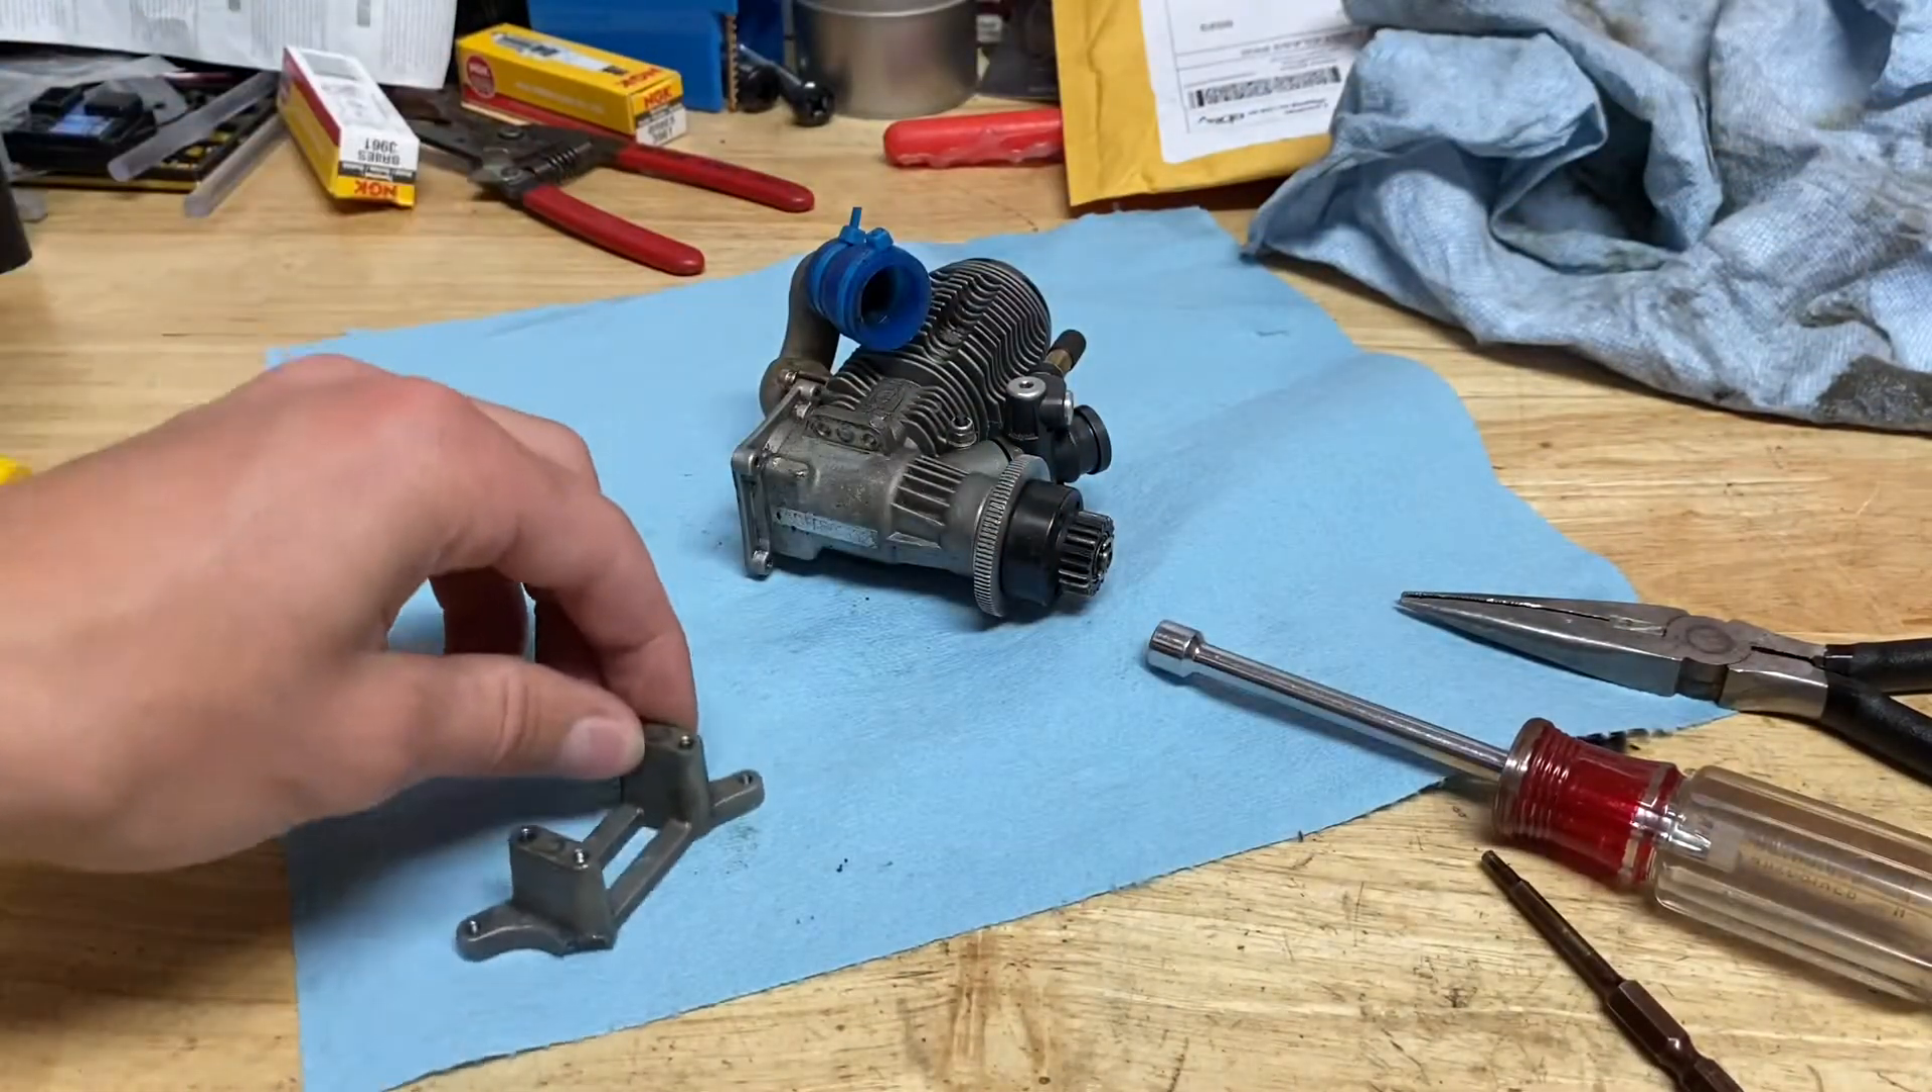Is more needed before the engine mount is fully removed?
No.